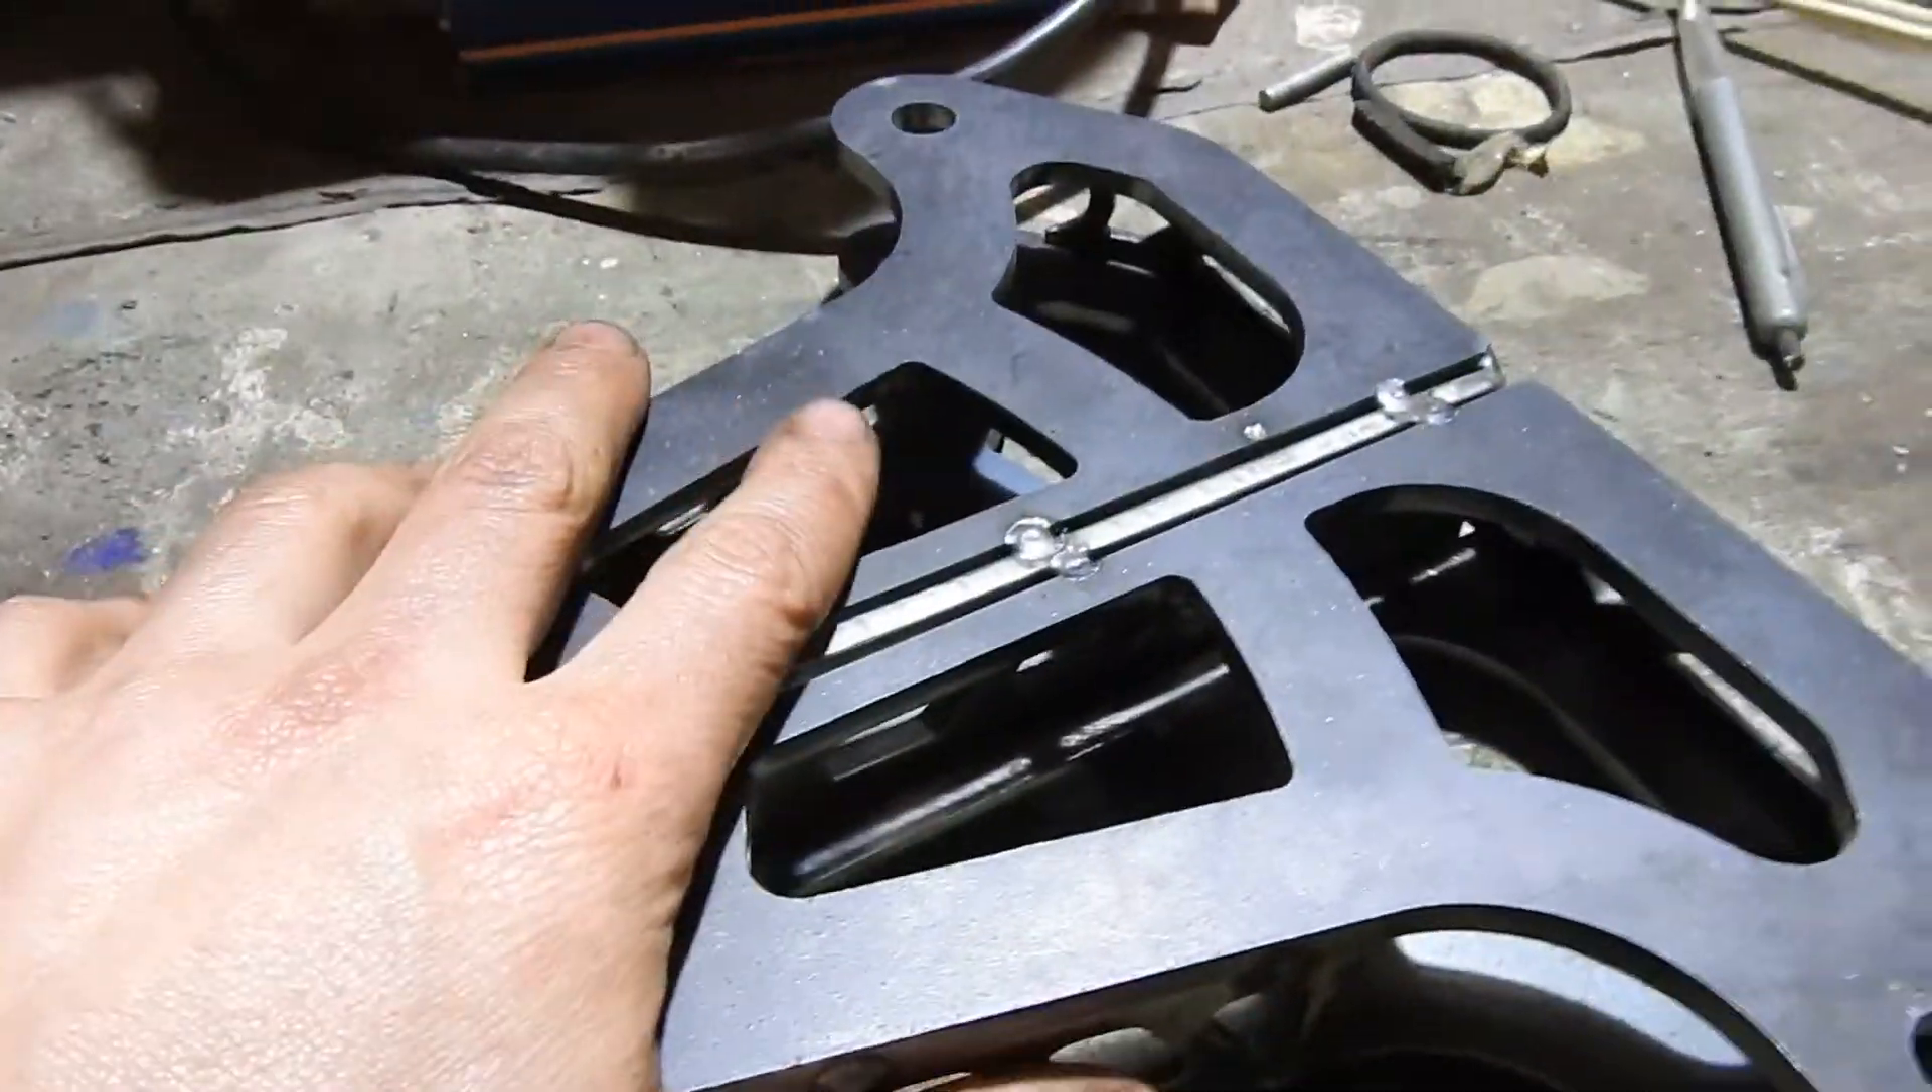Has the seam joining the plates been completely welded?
No.